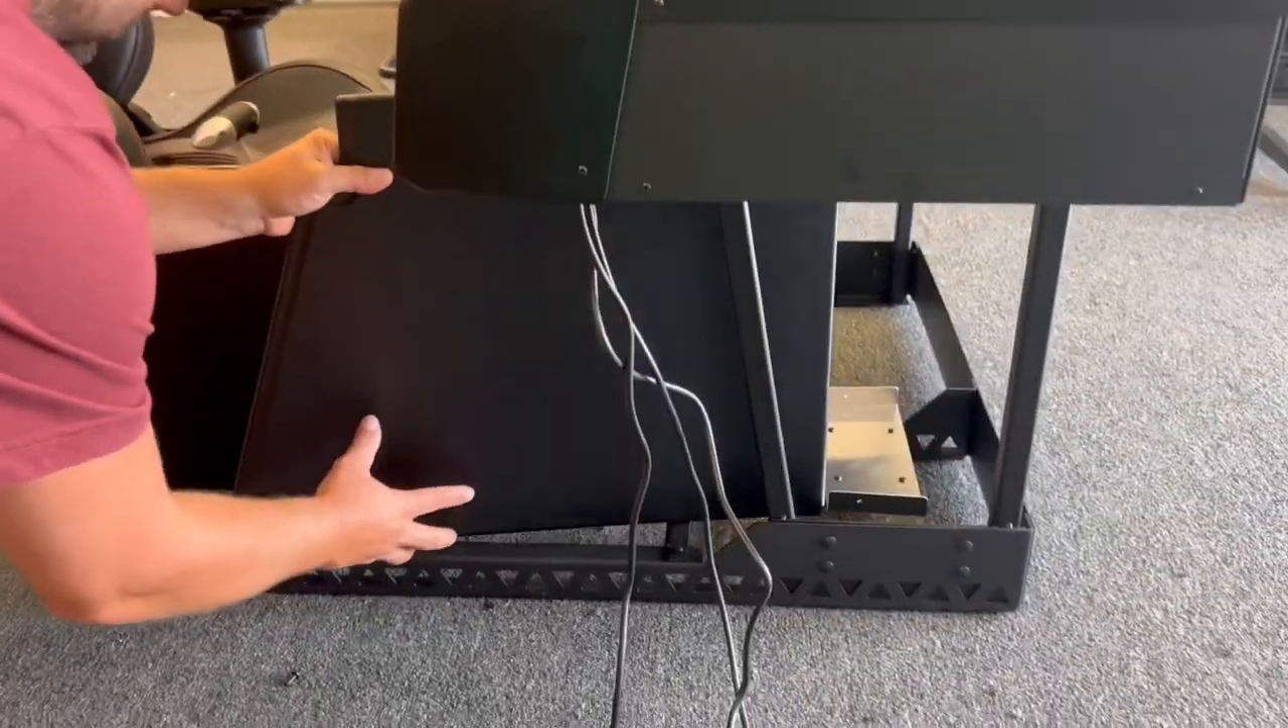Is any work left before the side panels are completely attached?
Yes.